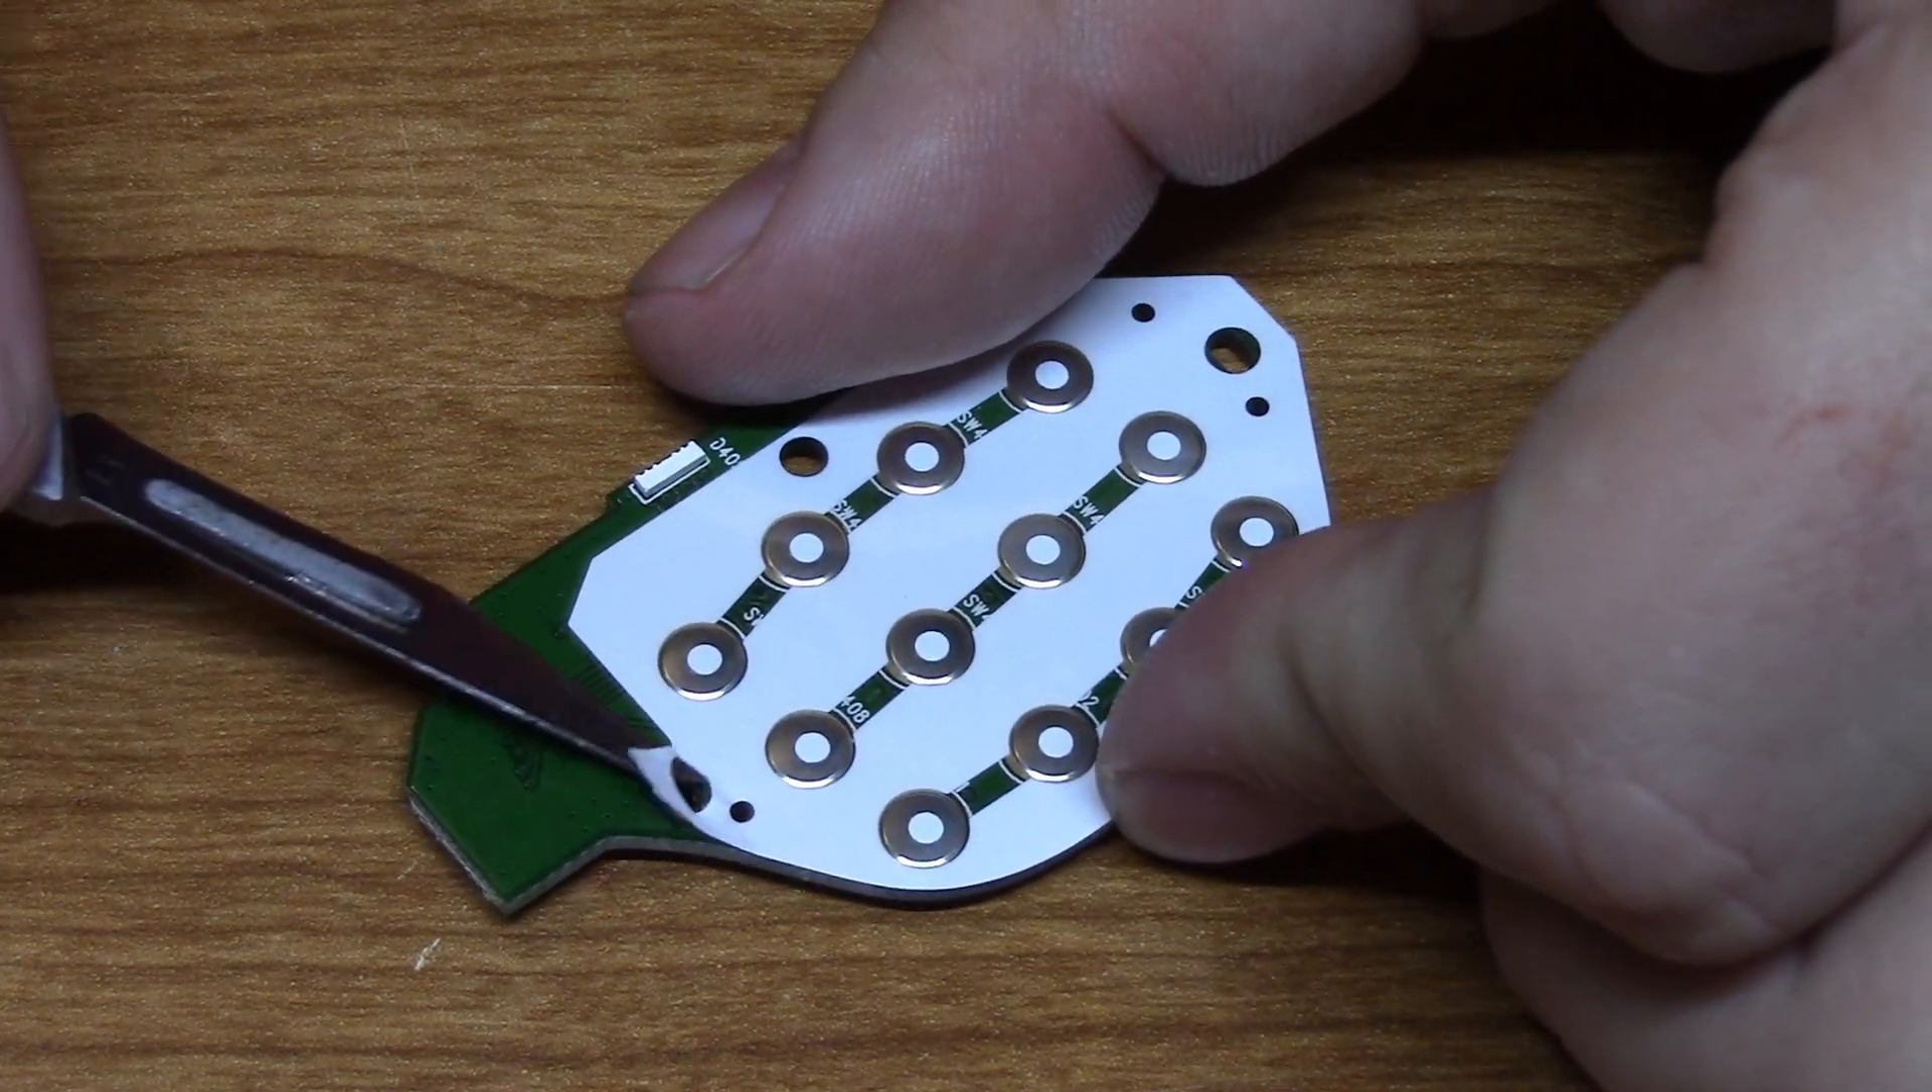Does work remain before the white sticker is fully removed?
Yes.